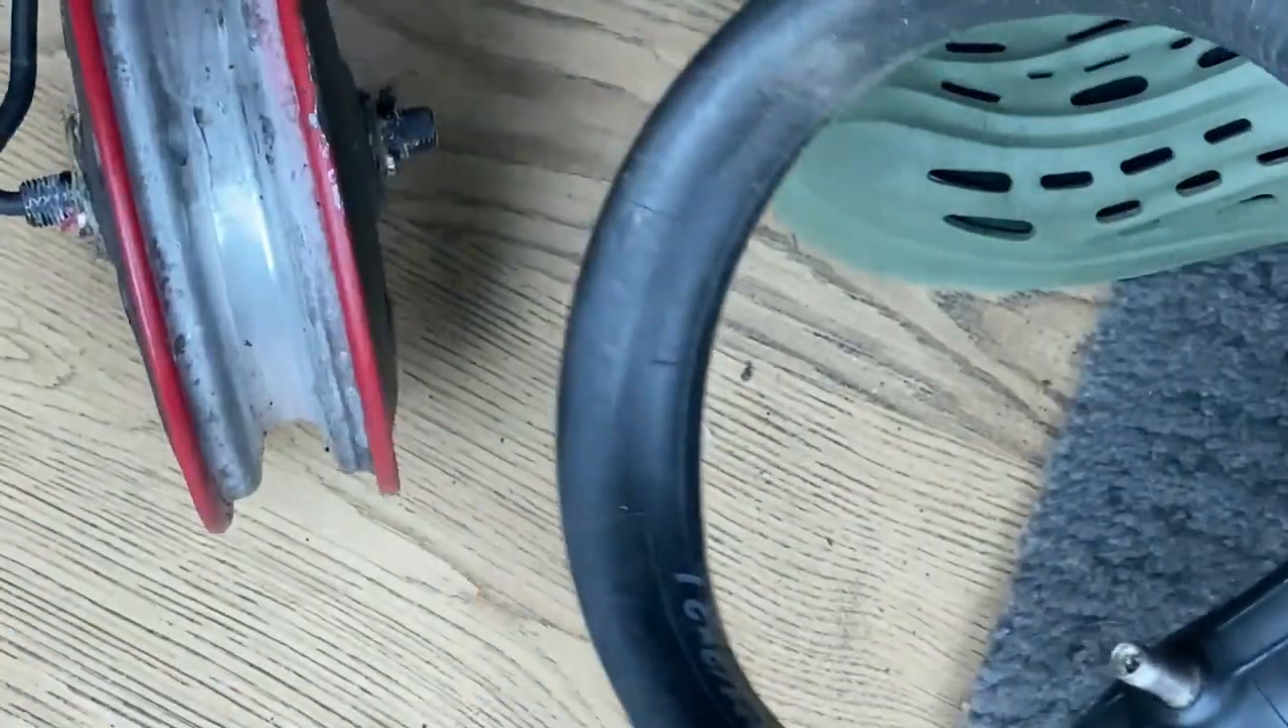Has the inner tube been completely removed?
Yes.